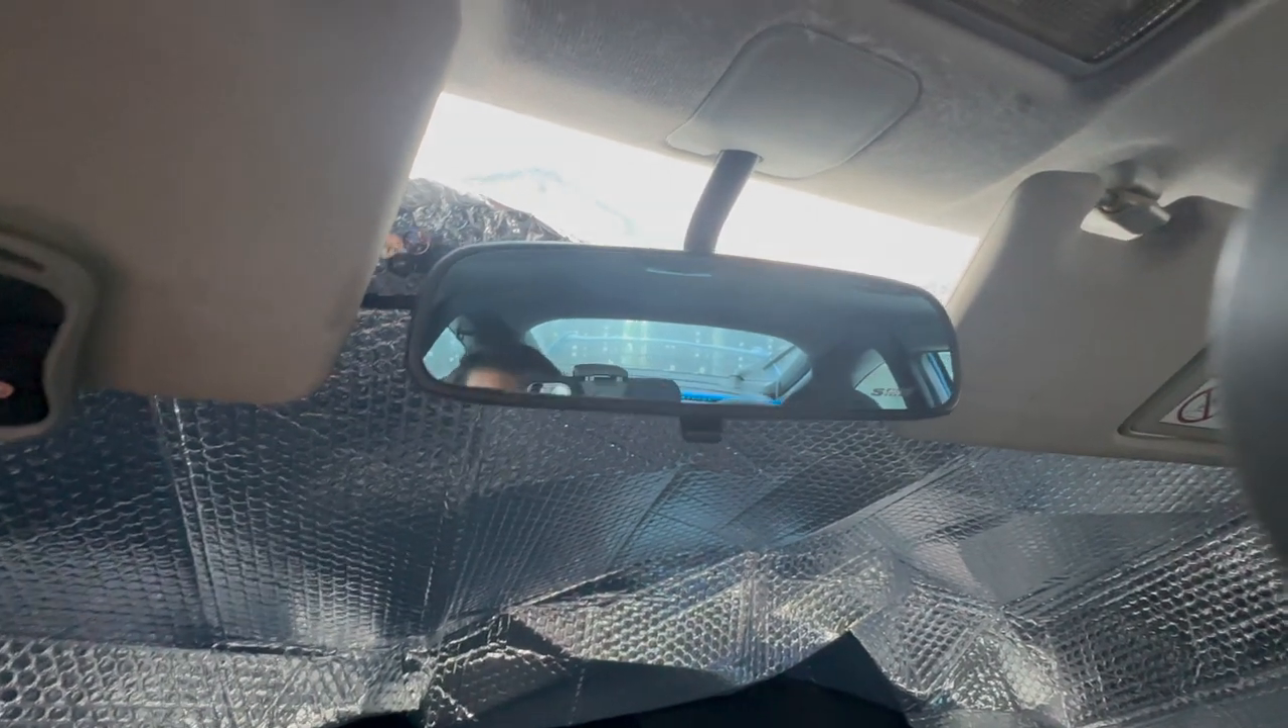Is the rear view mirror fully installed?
Yes.